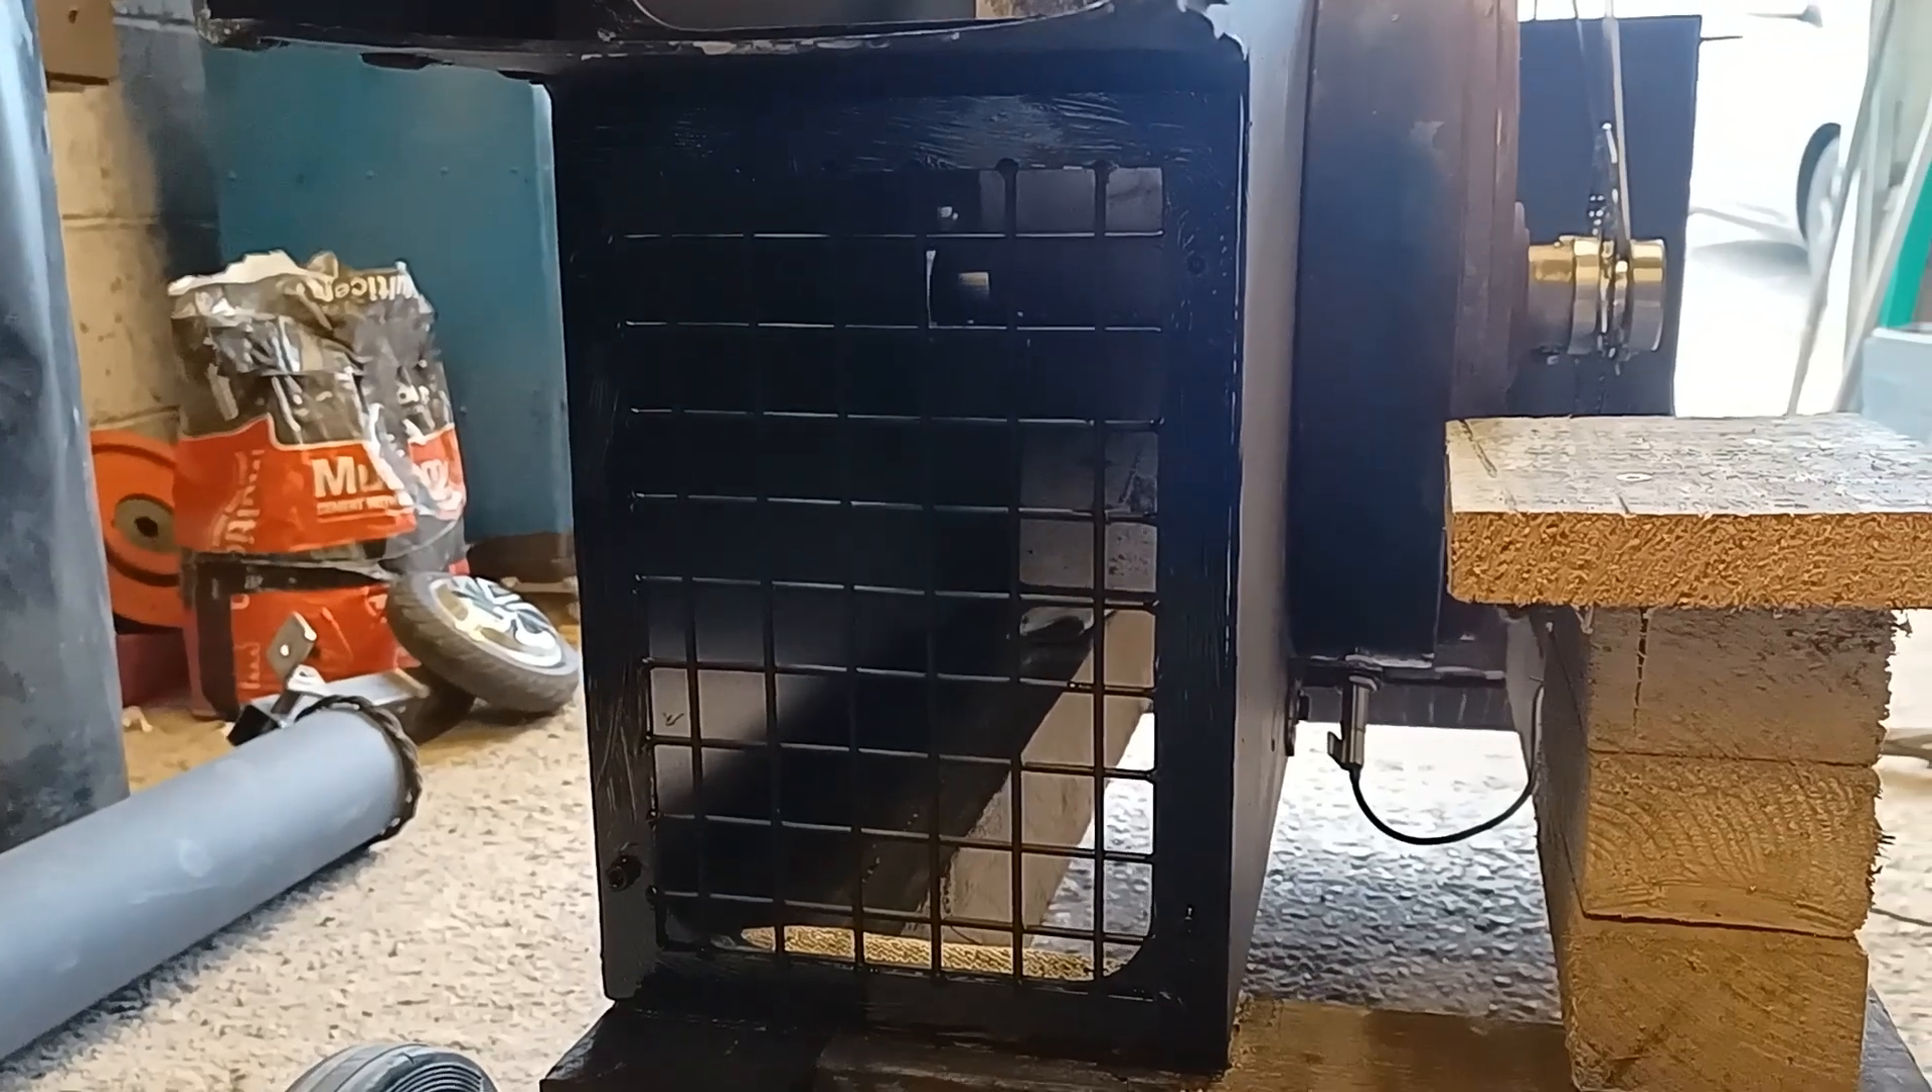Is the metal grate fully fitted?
Yes.